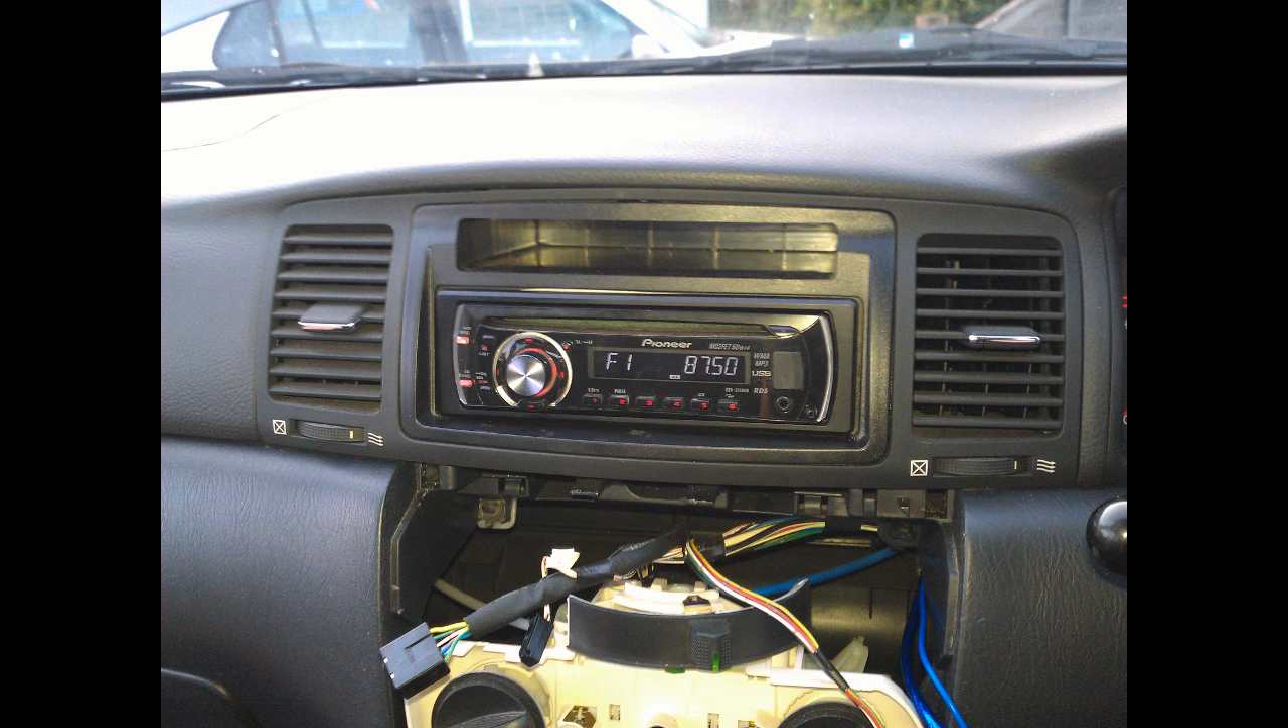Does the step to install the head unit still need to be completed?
No.